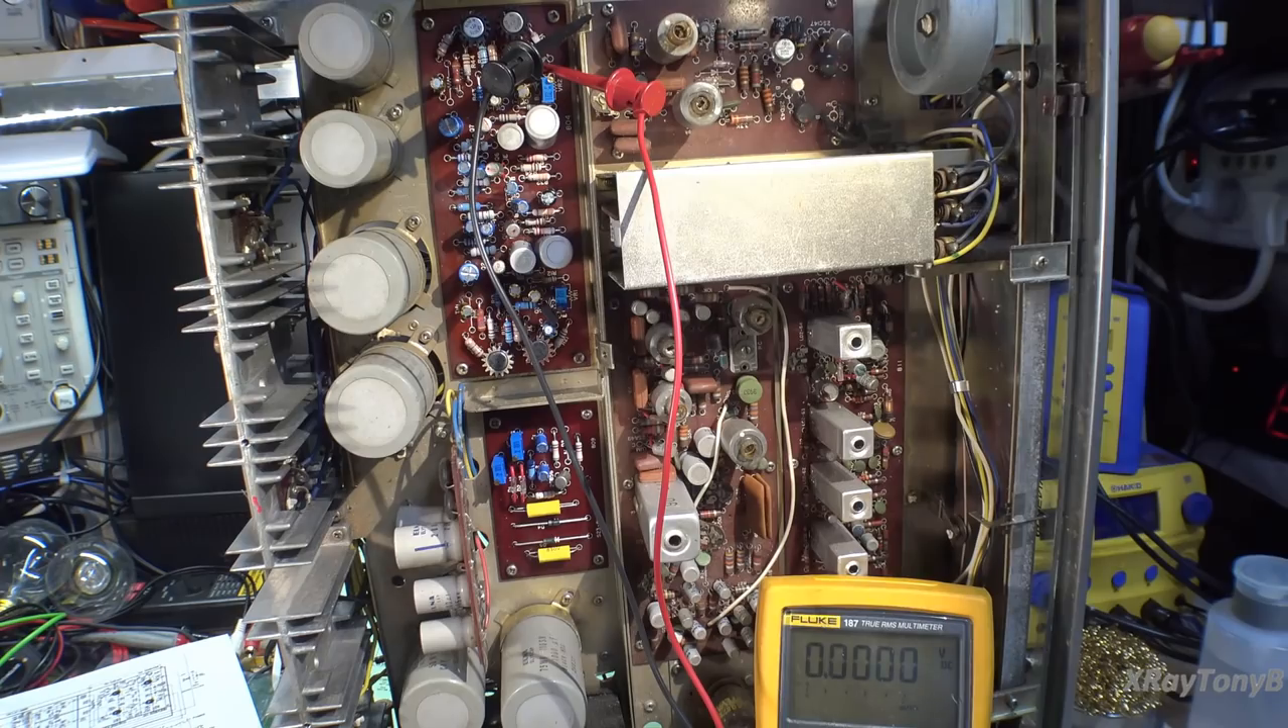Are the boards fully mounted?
Yes.